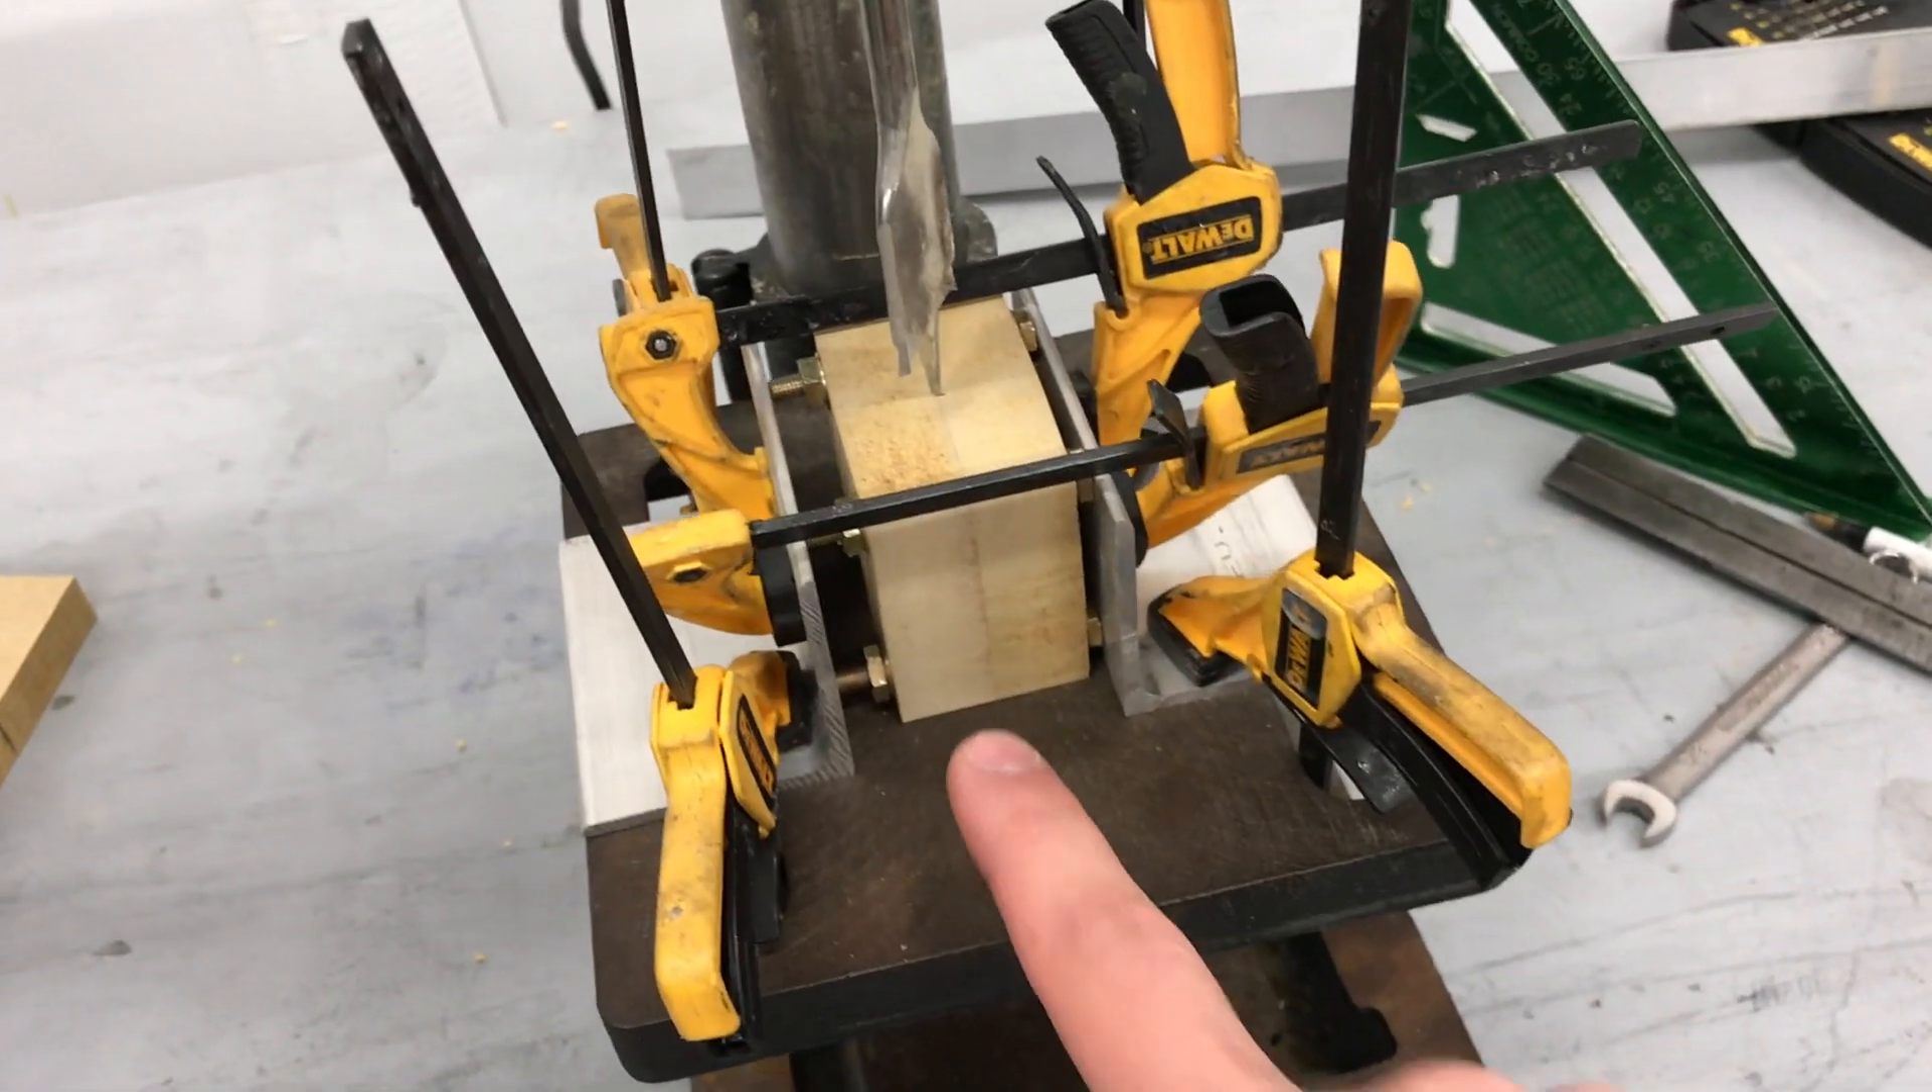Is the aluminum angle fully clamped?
Yes.